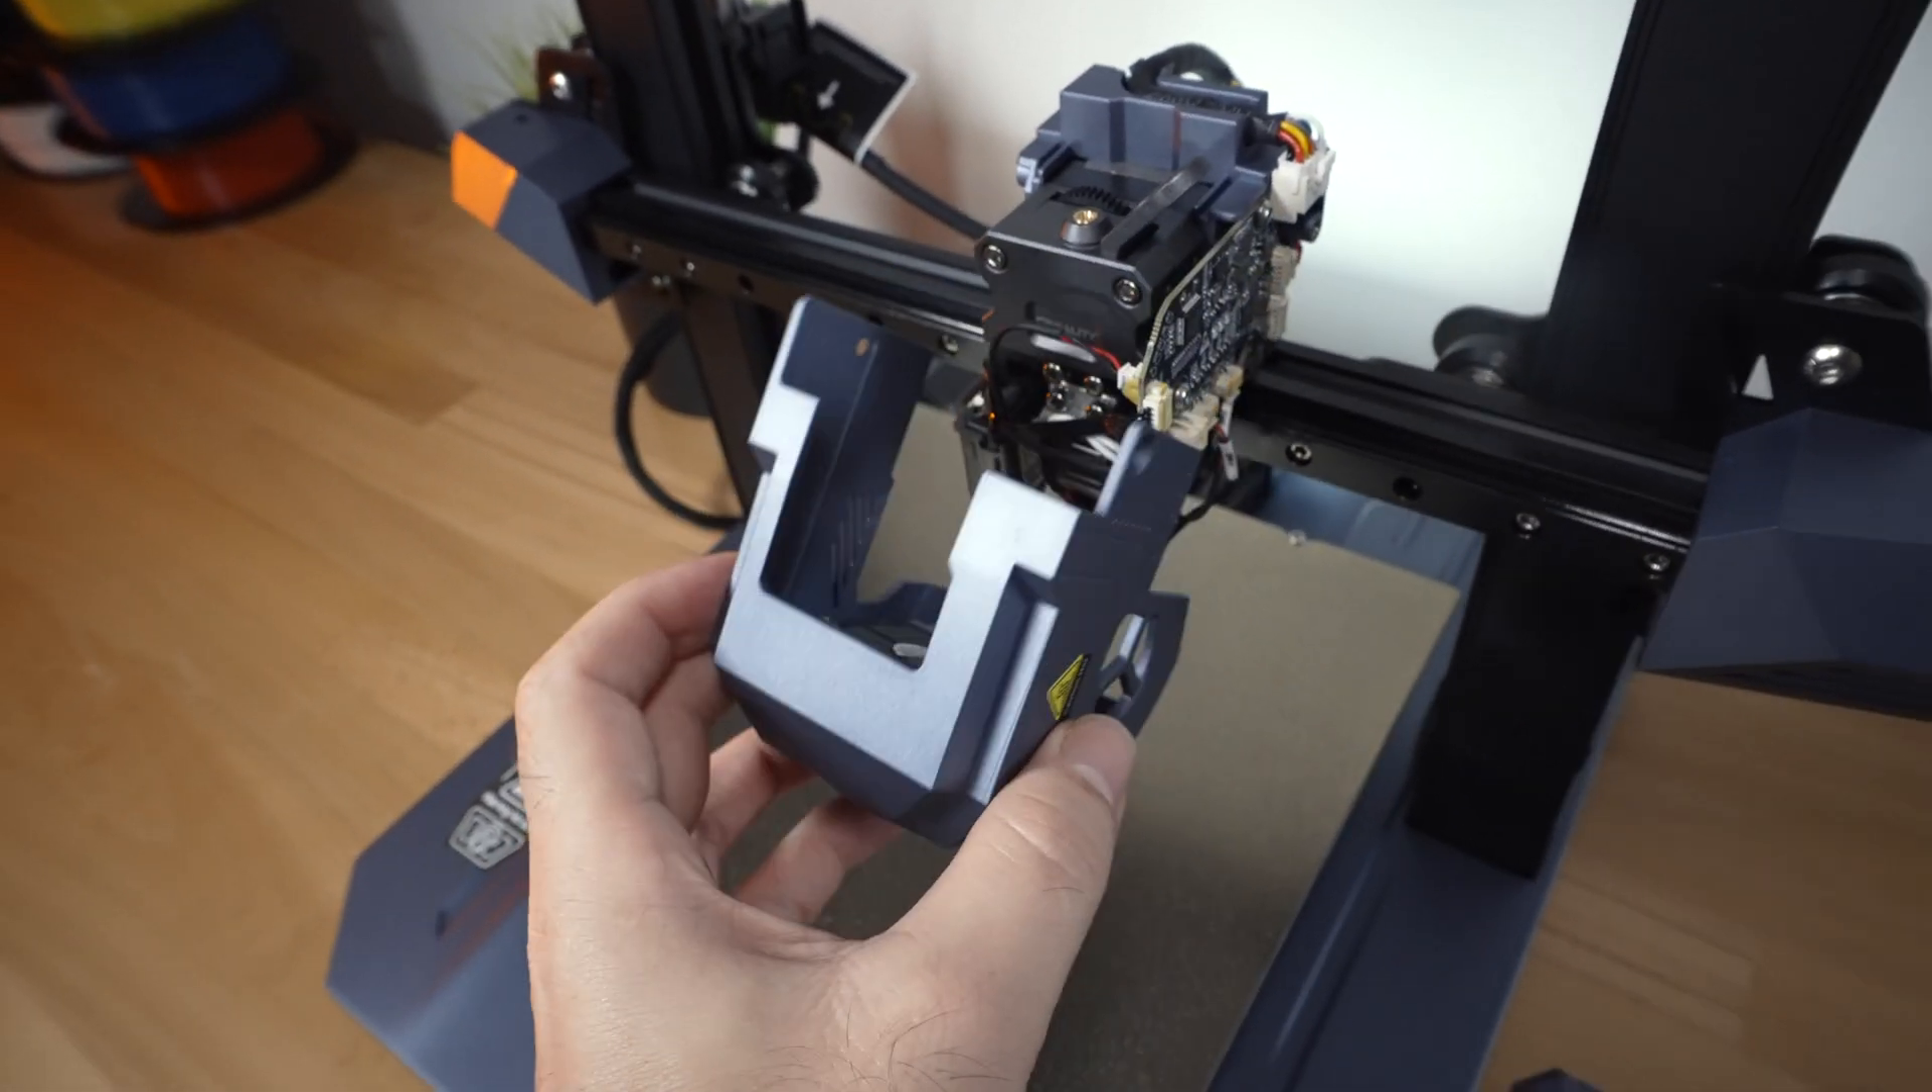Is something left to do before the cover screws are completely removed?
No.